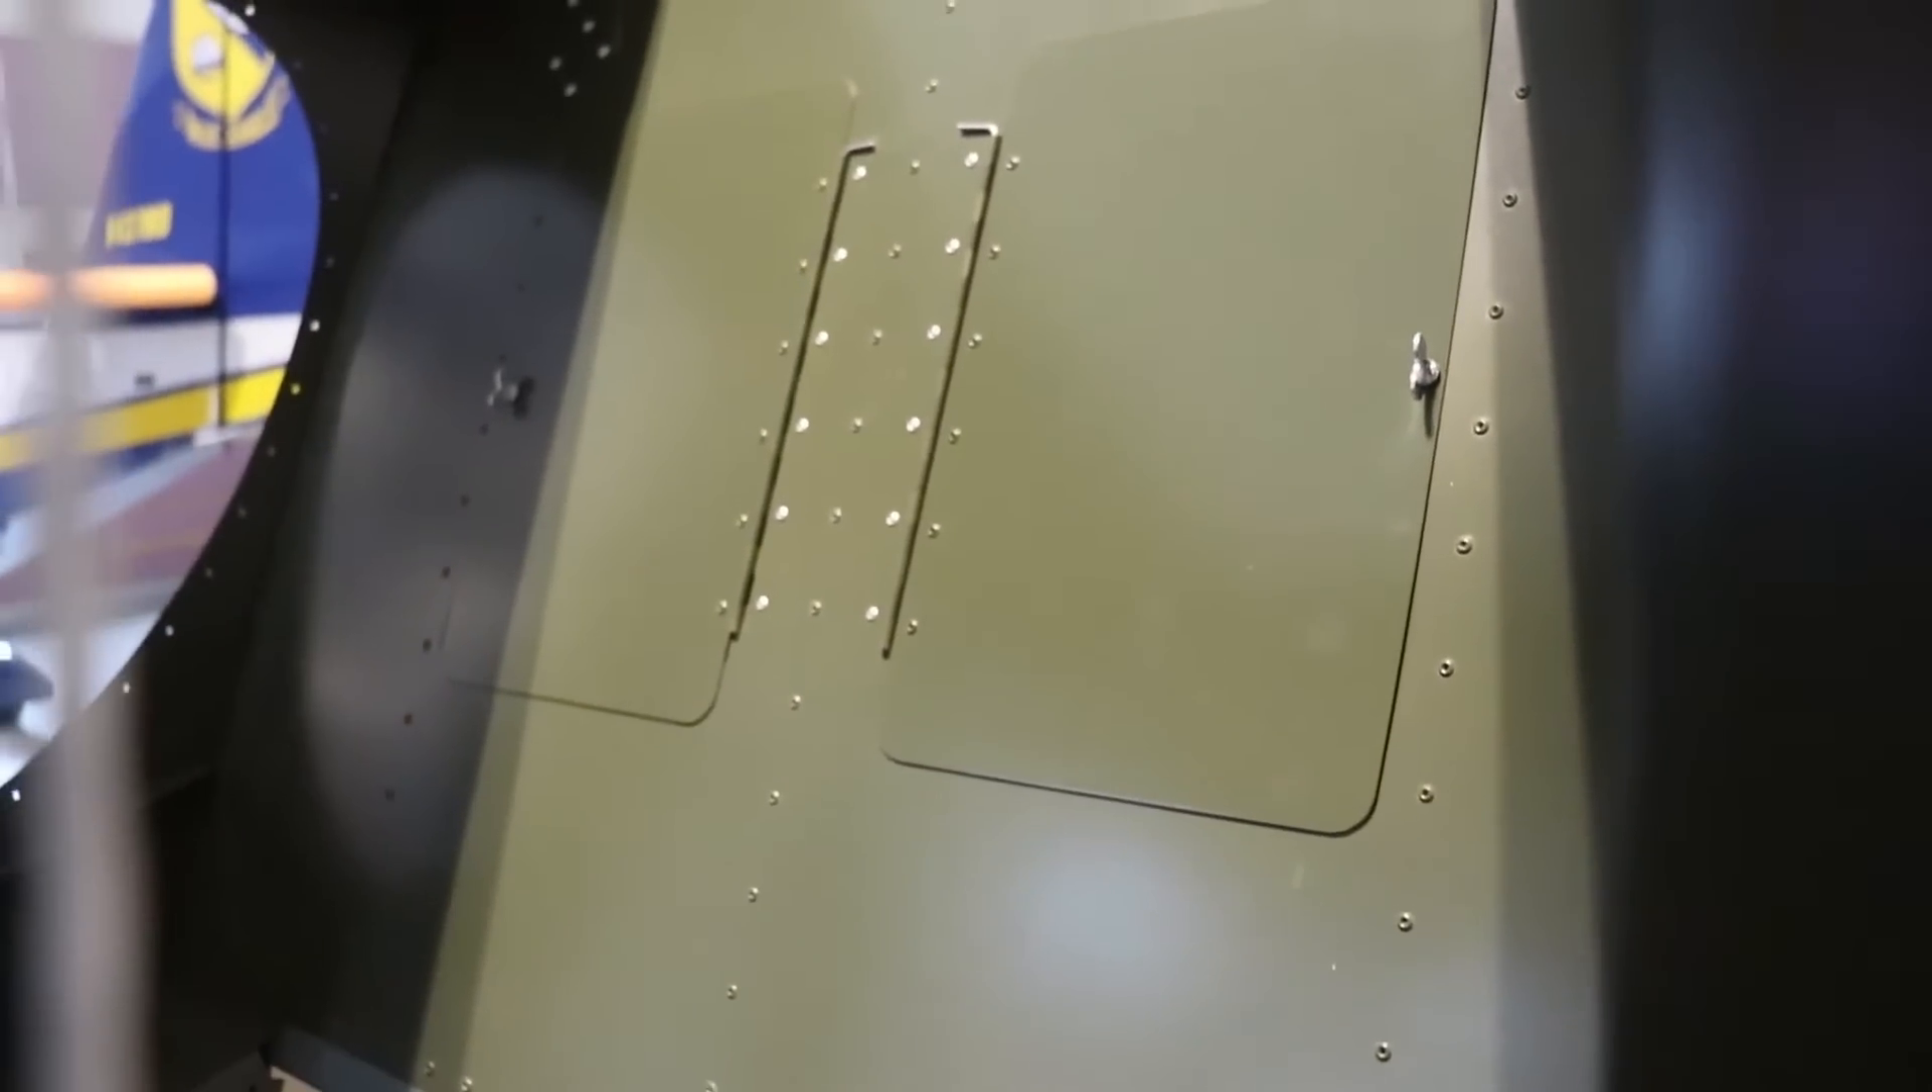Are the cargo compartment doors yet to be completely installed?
No.